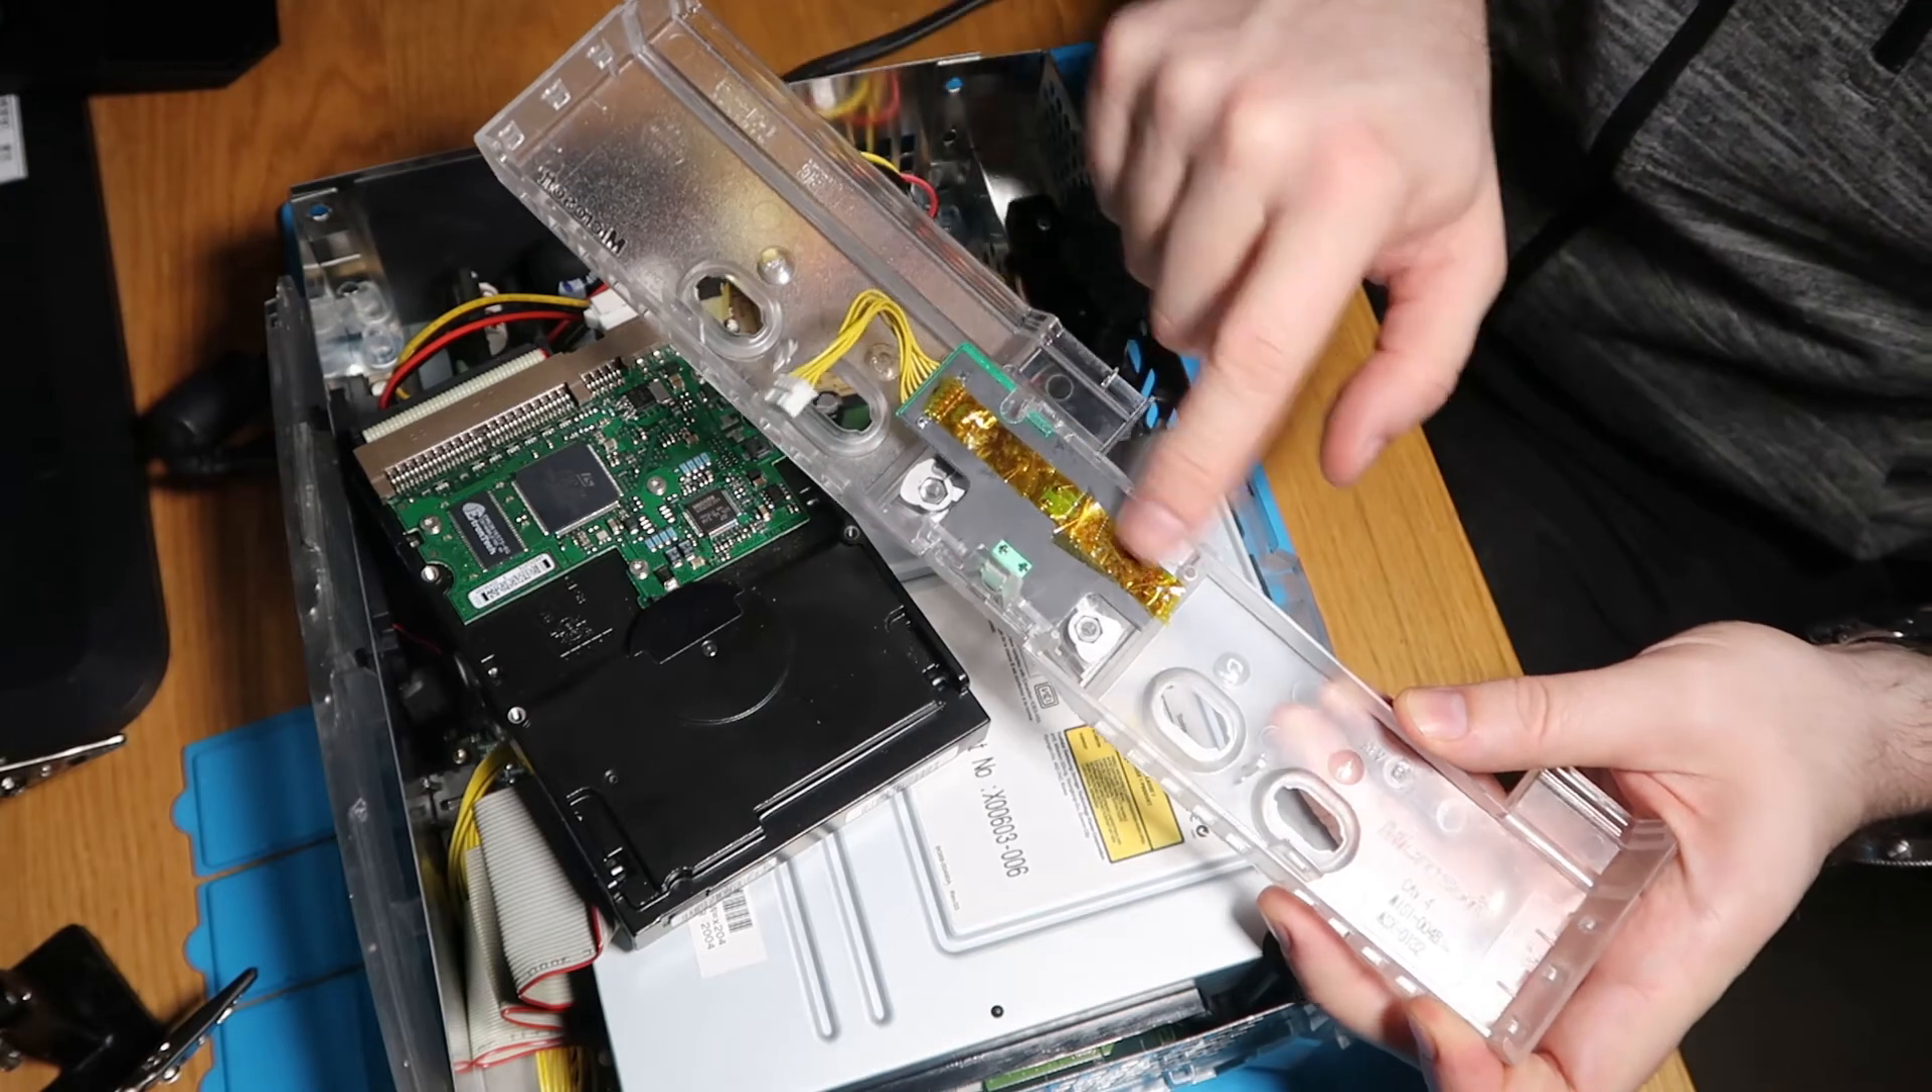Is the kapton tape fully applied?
Yes.